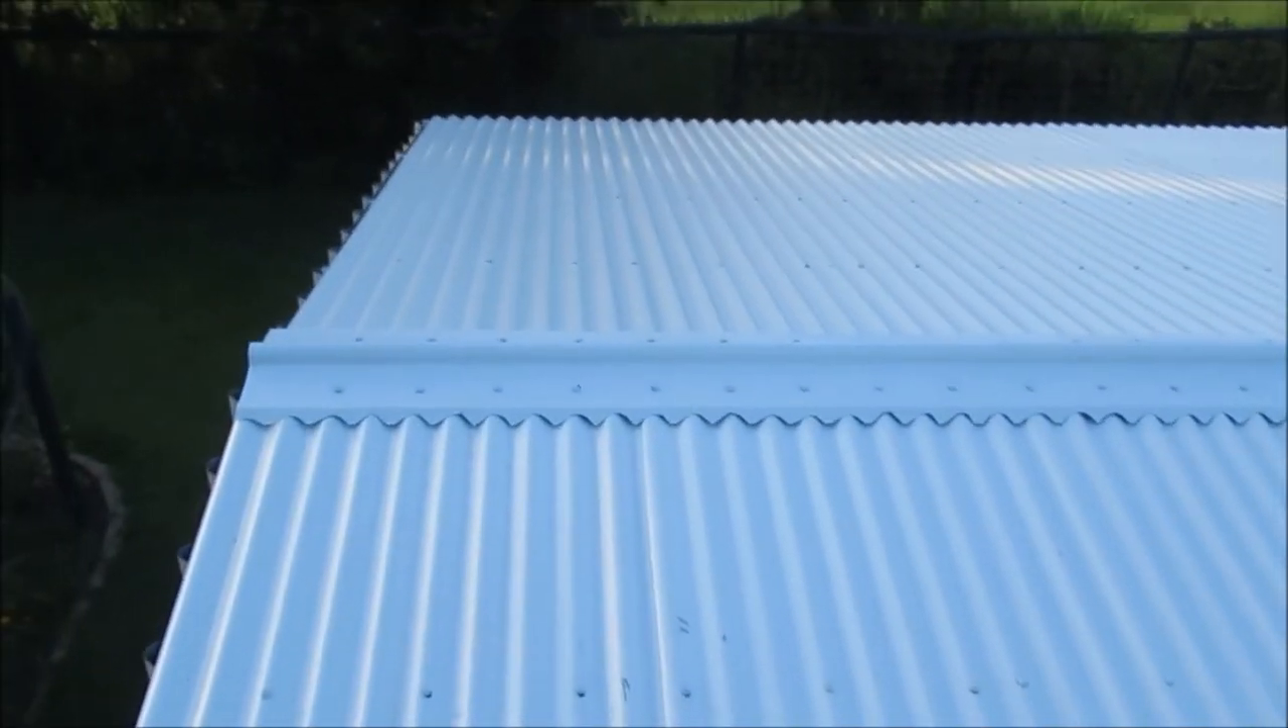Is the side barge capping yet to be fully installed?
Yes.